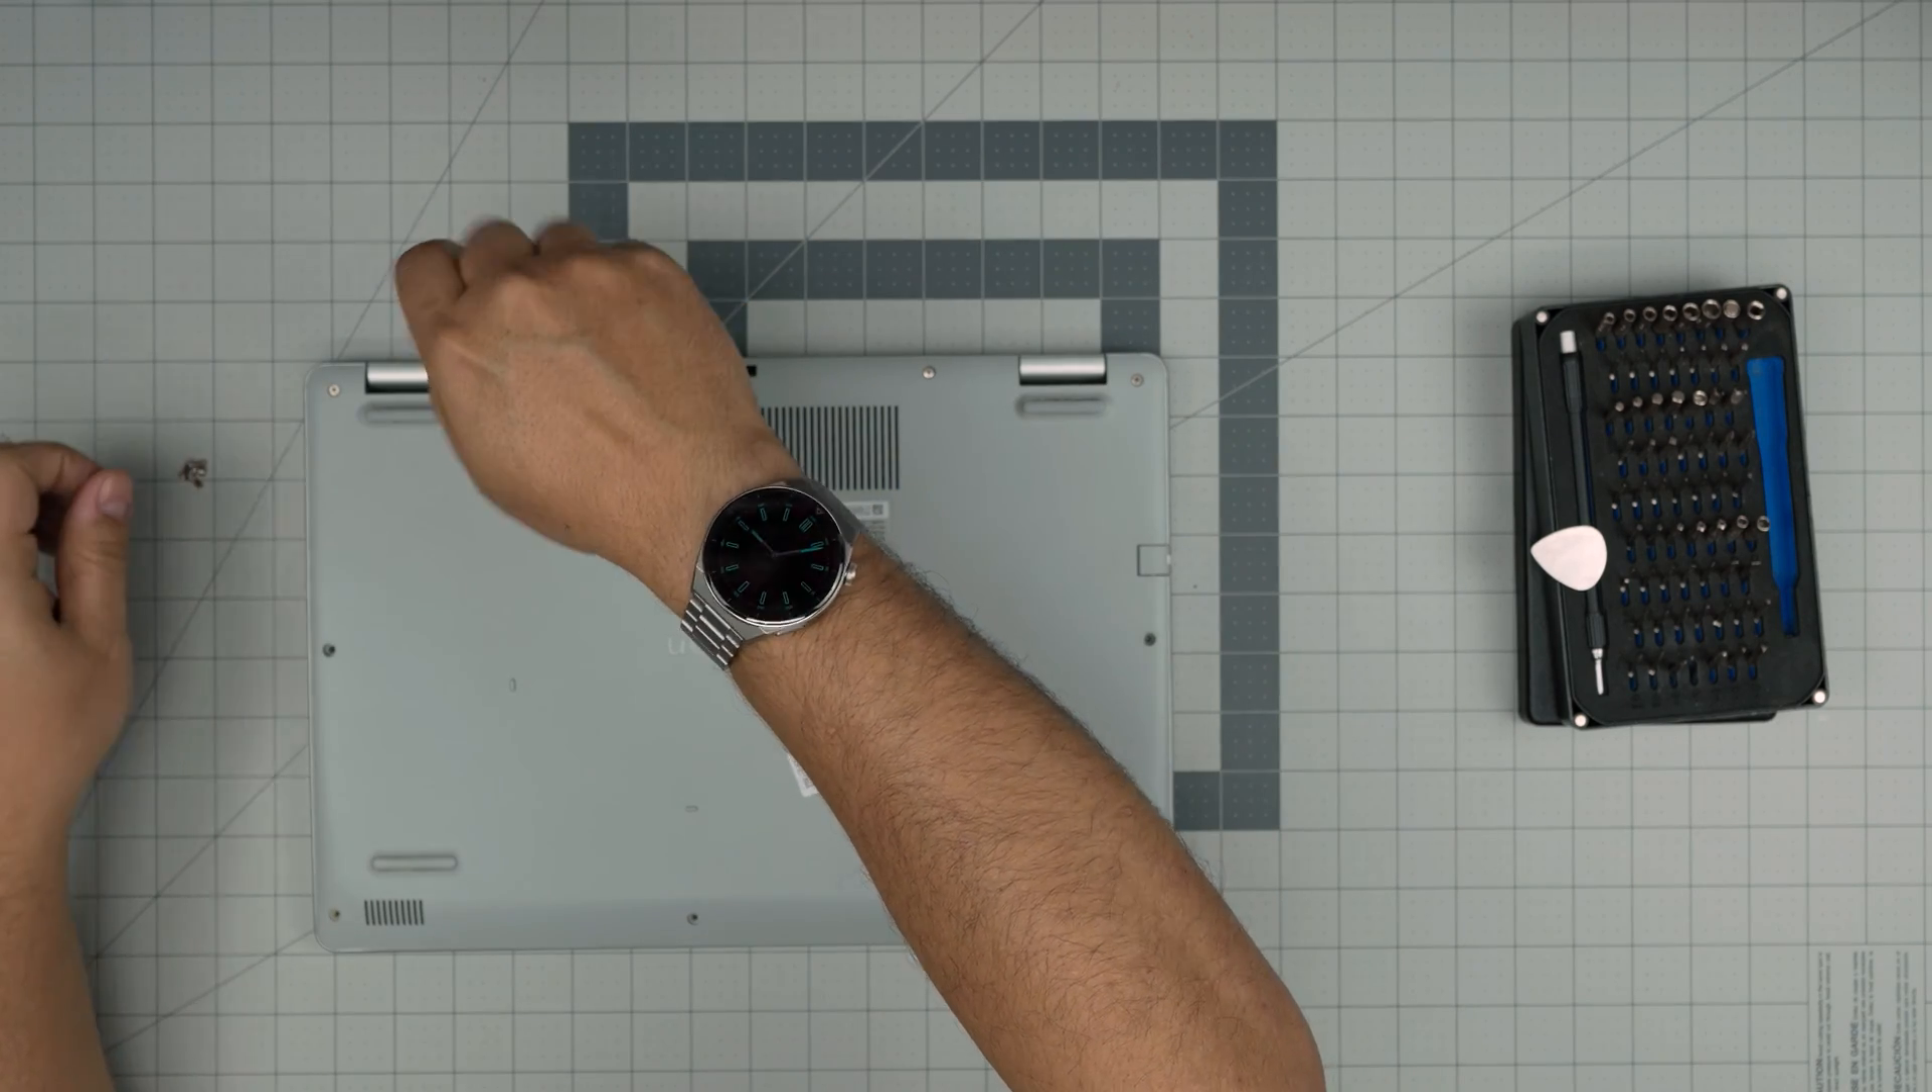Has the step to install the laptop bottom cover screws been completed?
No.